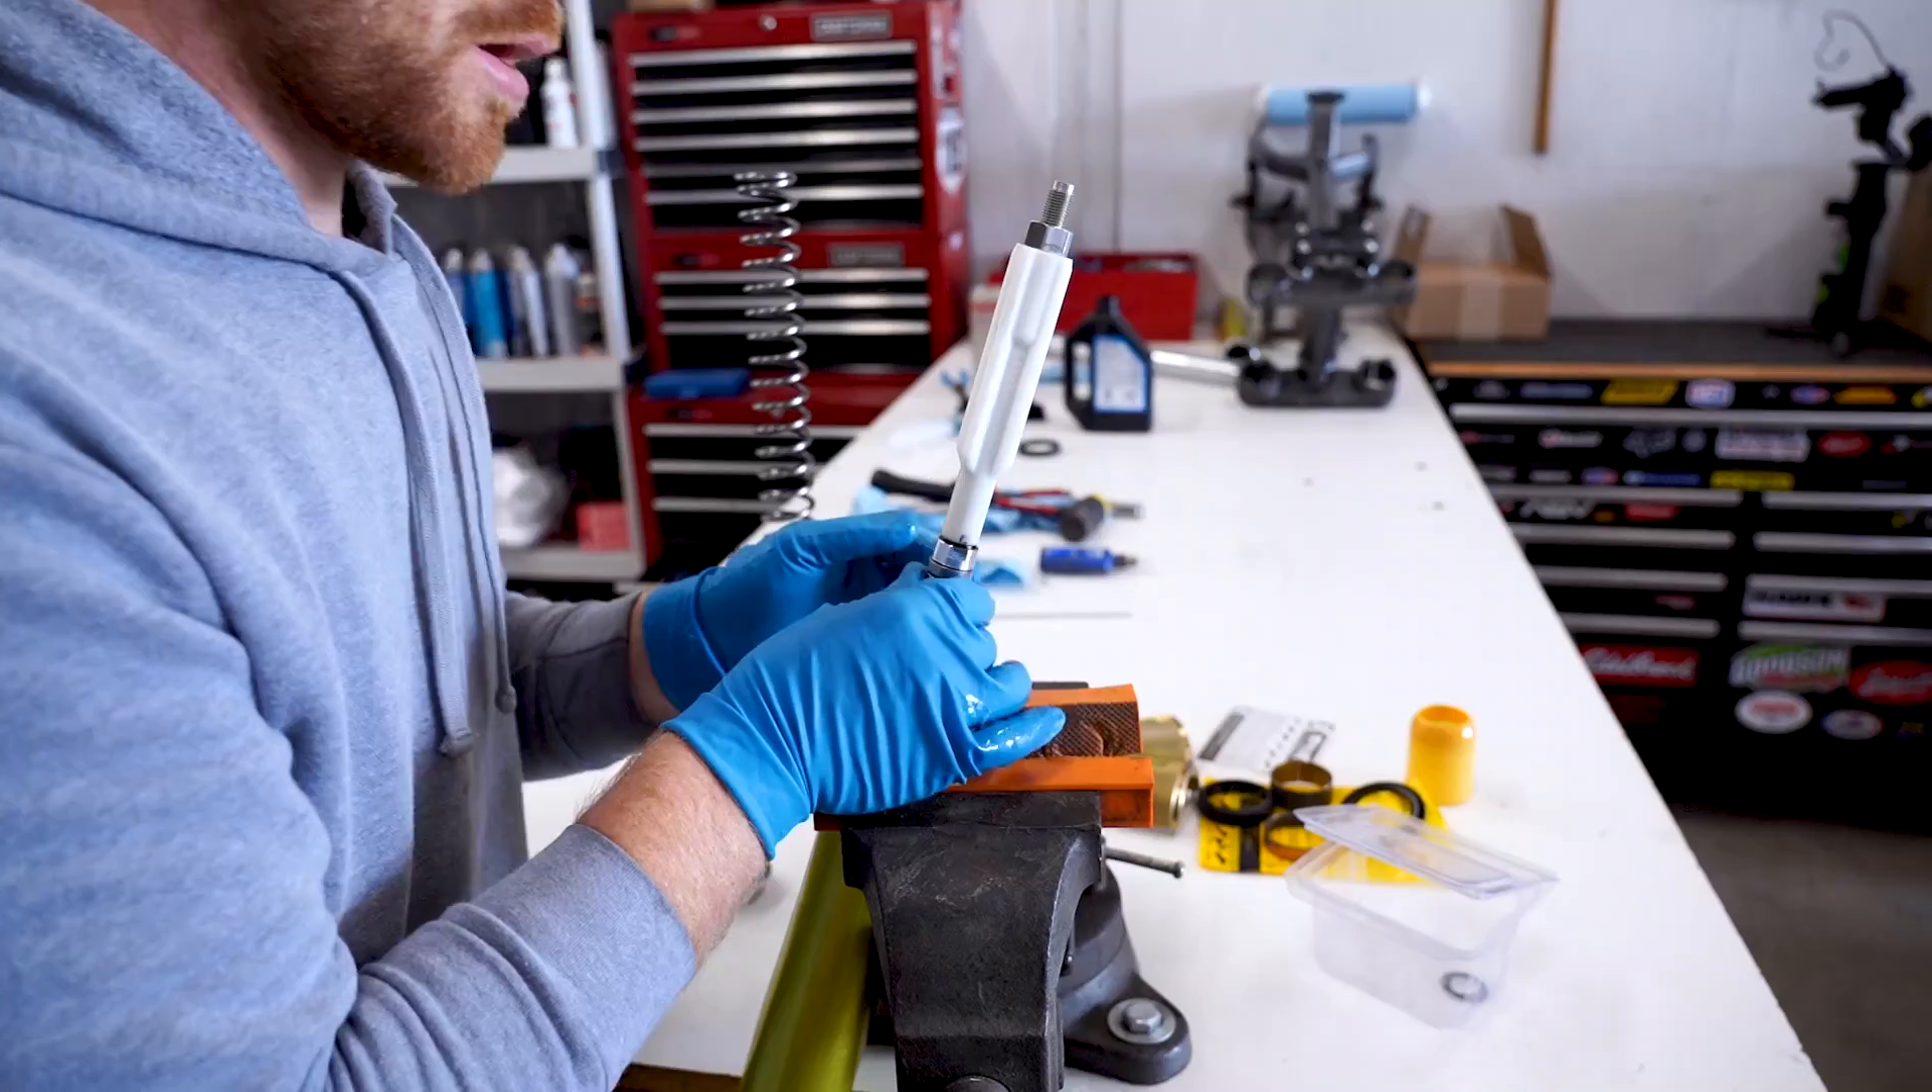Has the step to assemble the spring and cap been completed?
No.